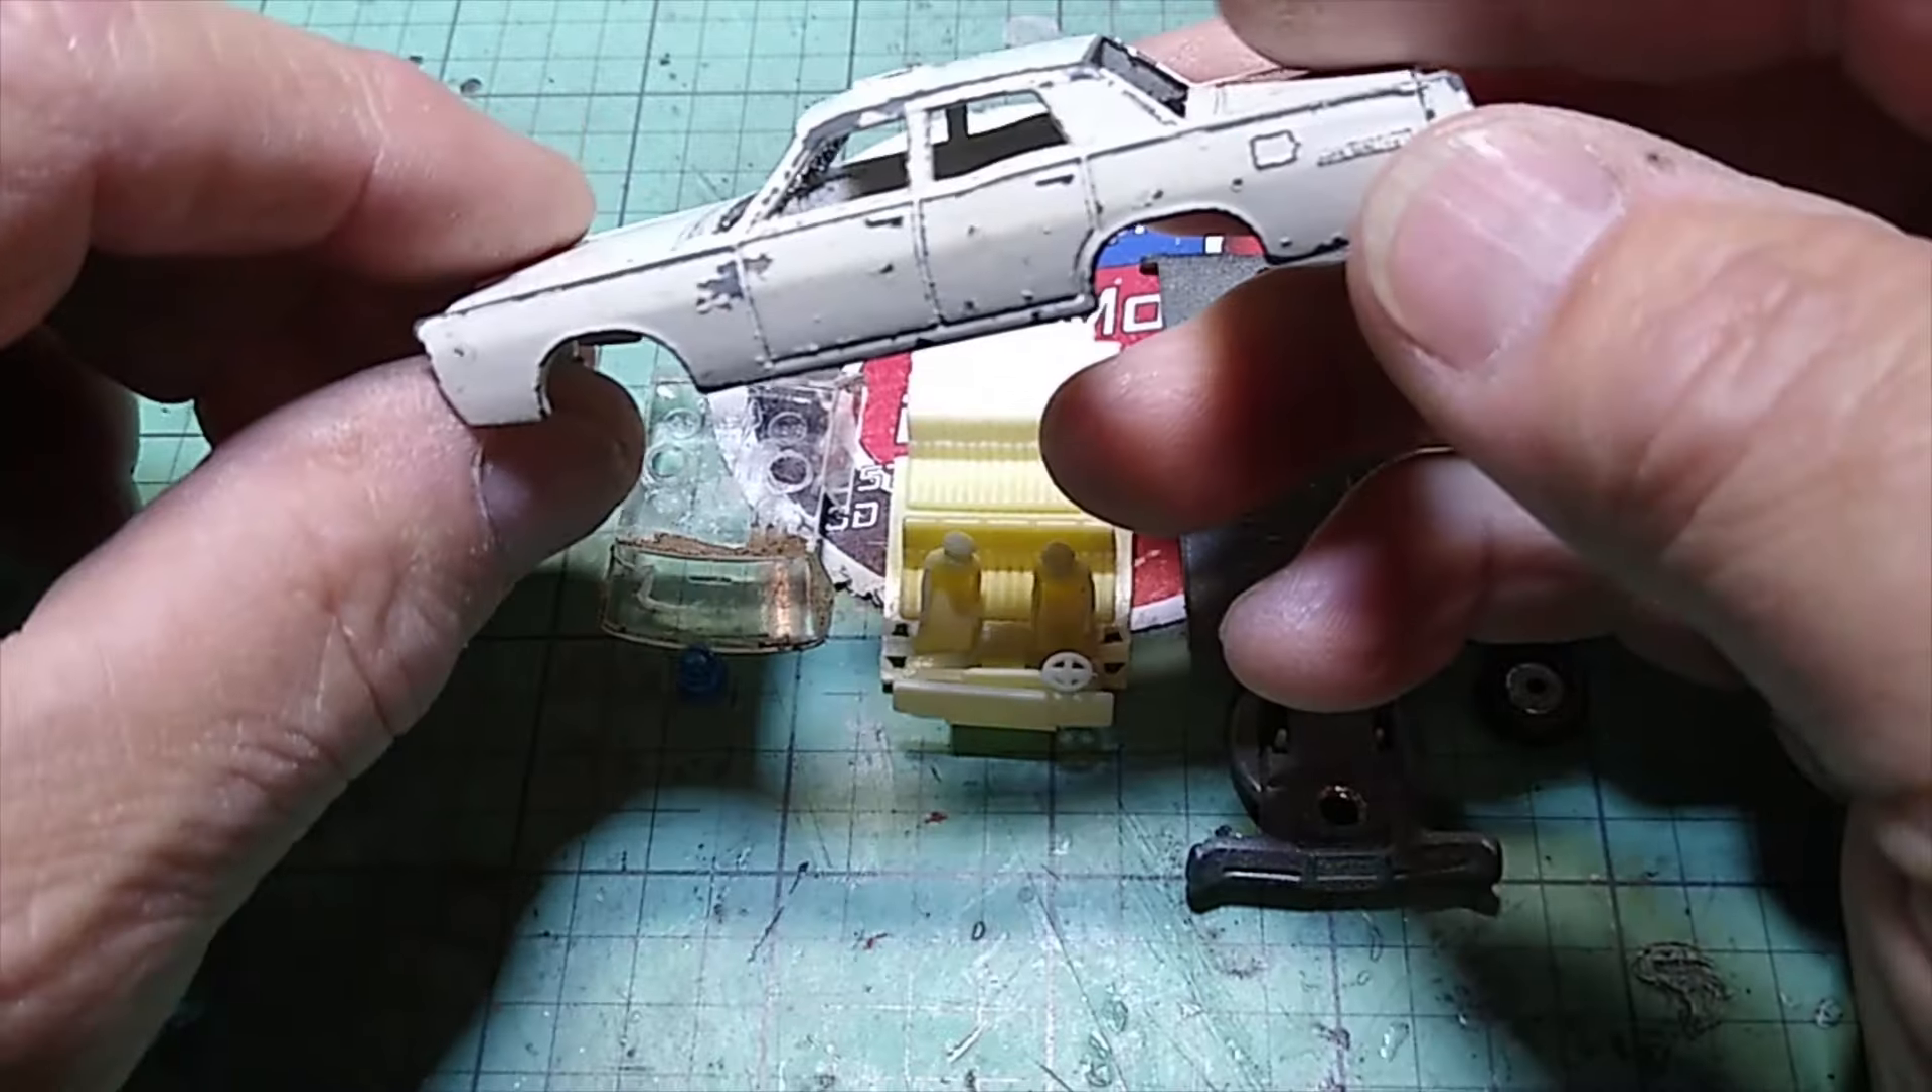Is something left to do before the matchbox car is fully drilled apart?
No.